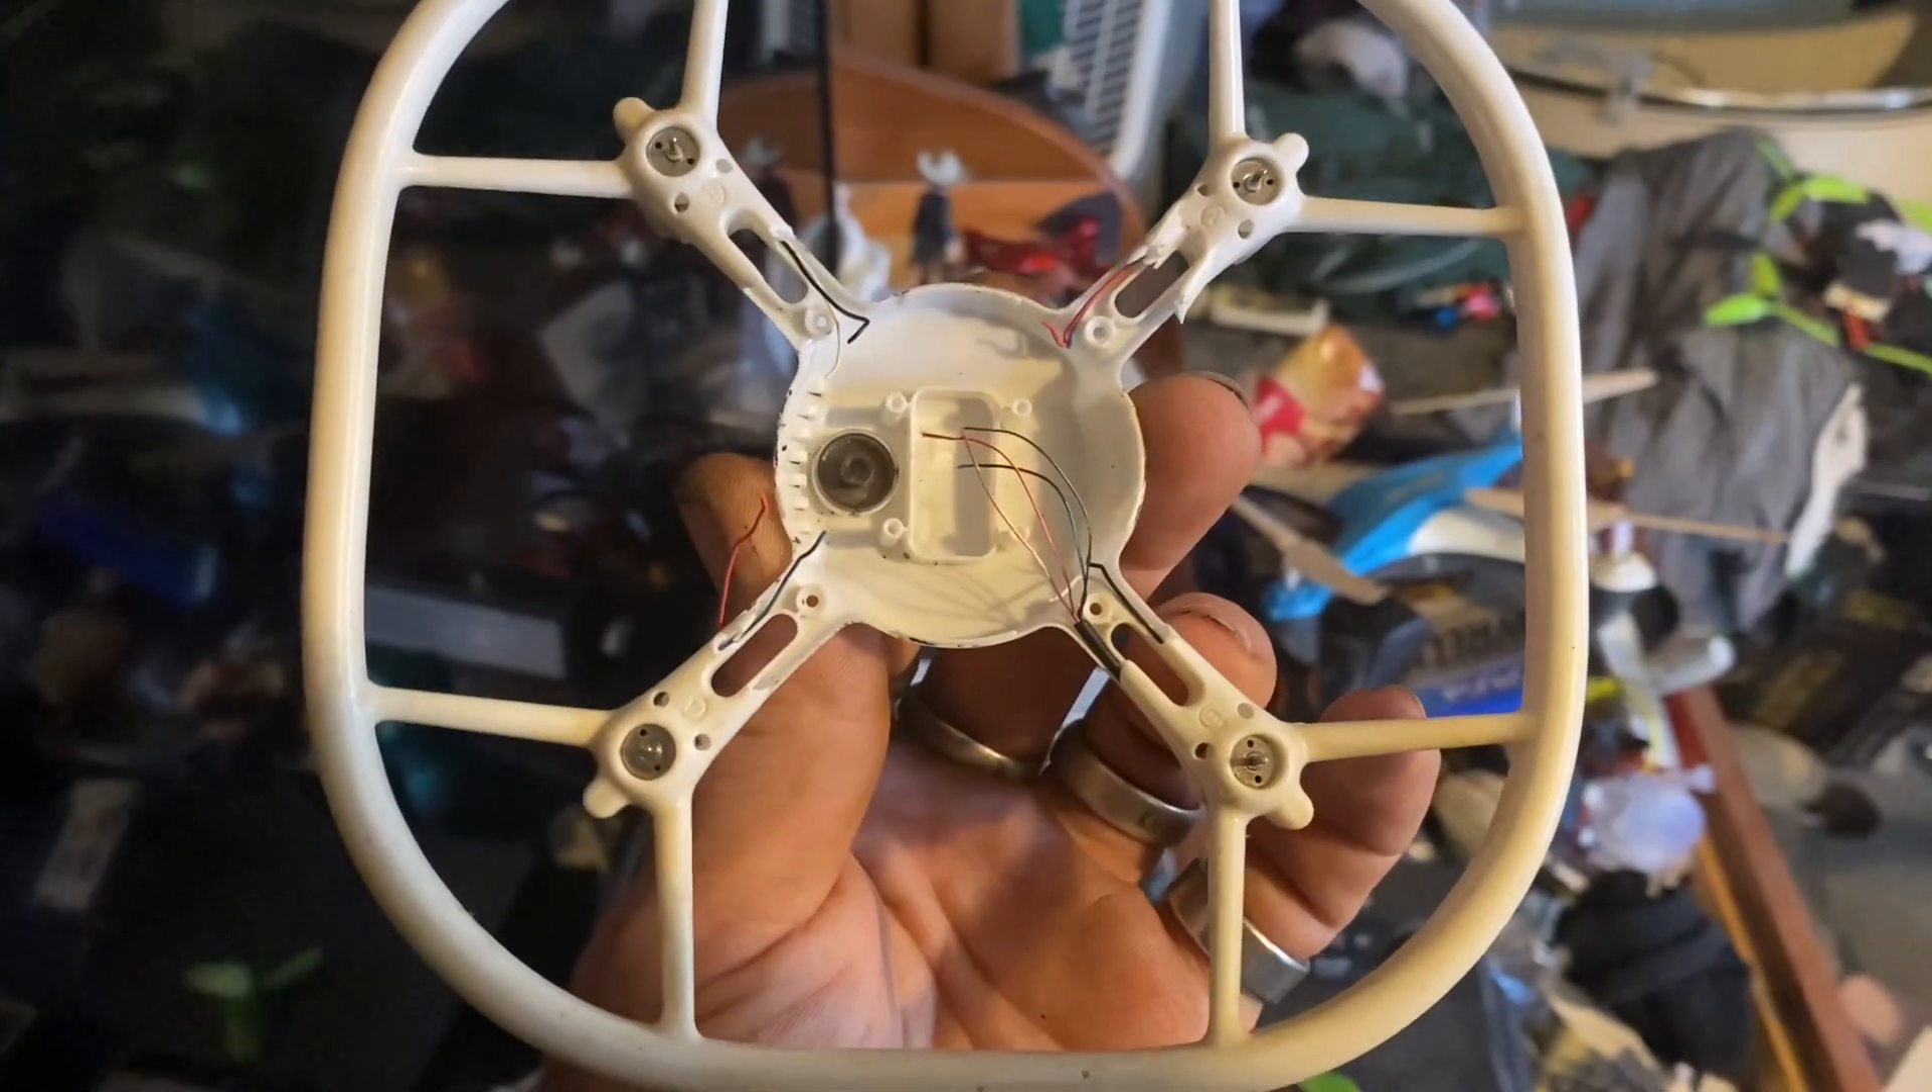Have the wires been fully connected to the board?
No.